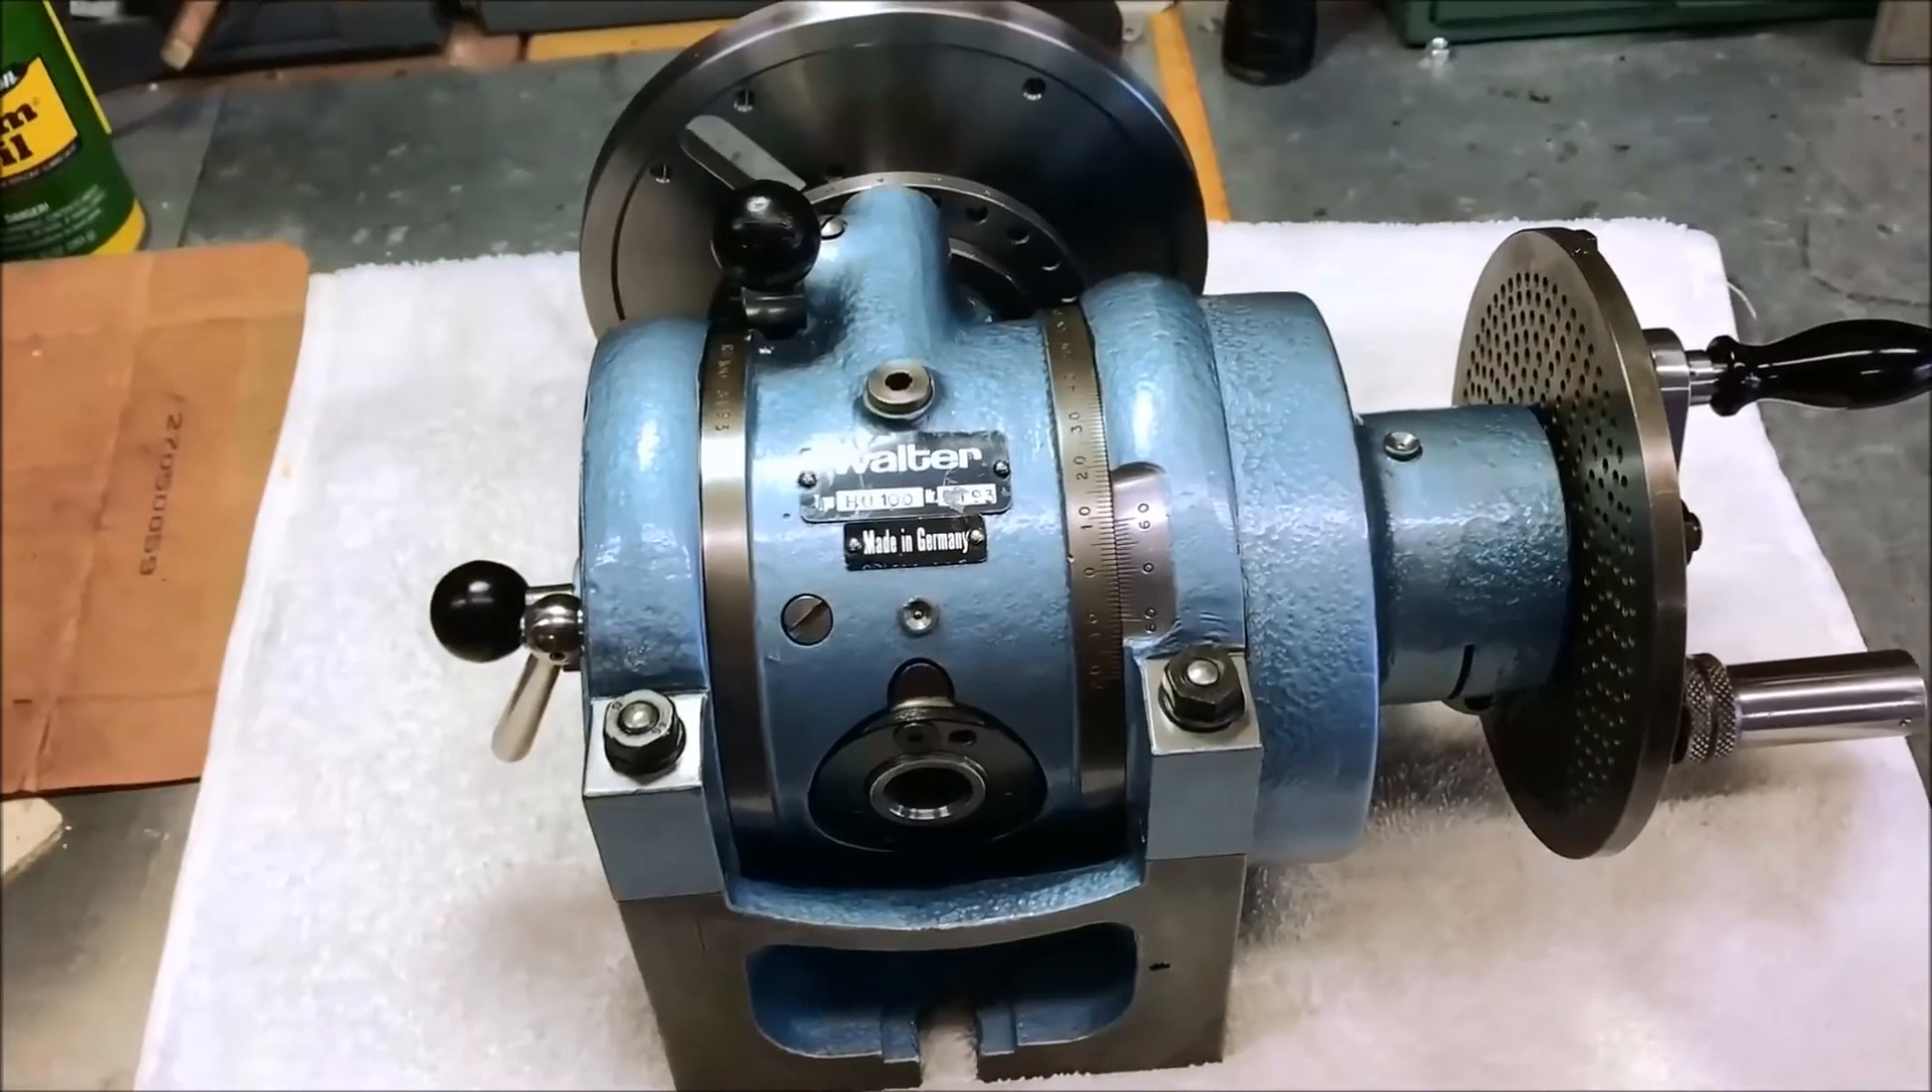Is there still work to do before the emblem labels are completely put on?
No.